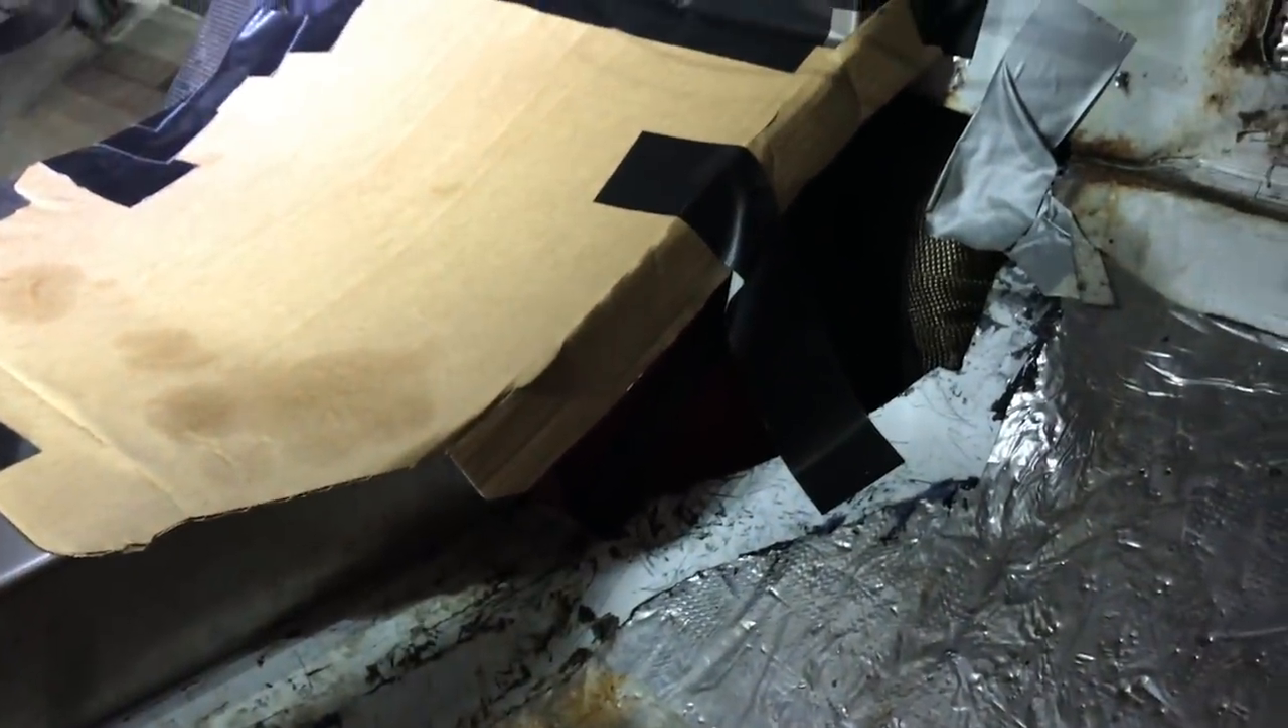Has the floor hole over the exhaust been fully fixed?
No.